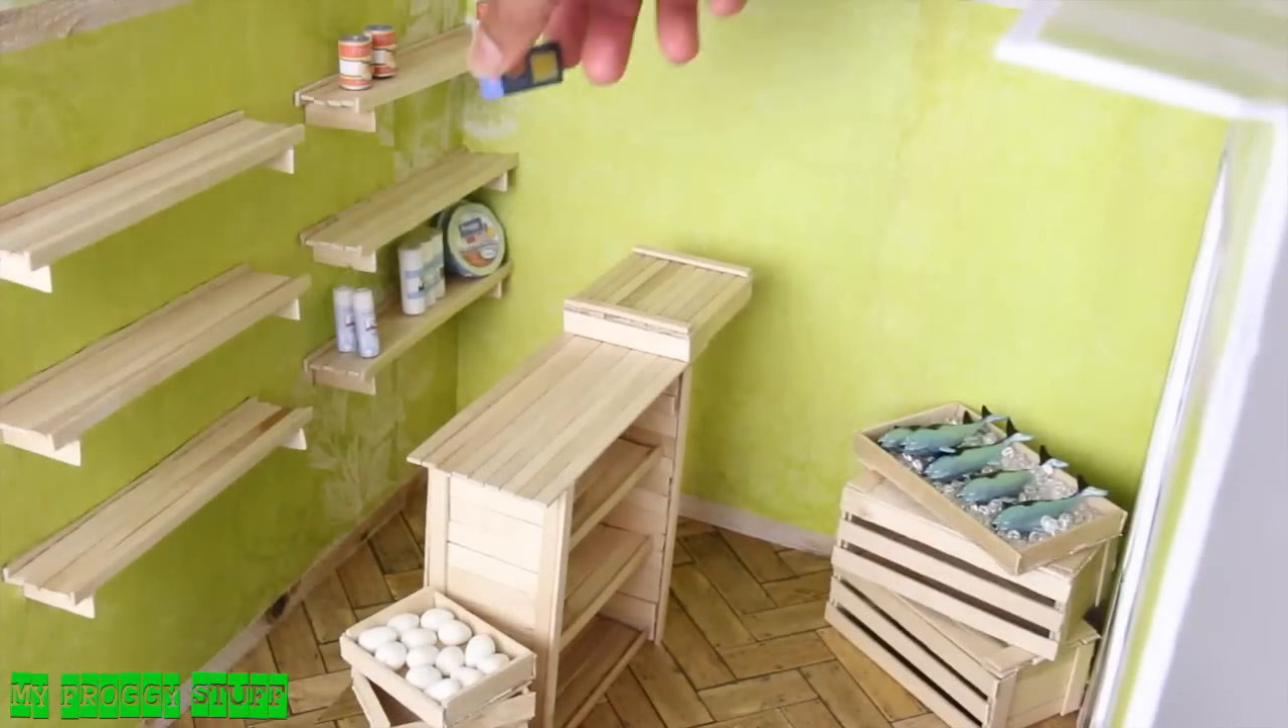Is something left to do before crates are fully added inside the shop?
No.